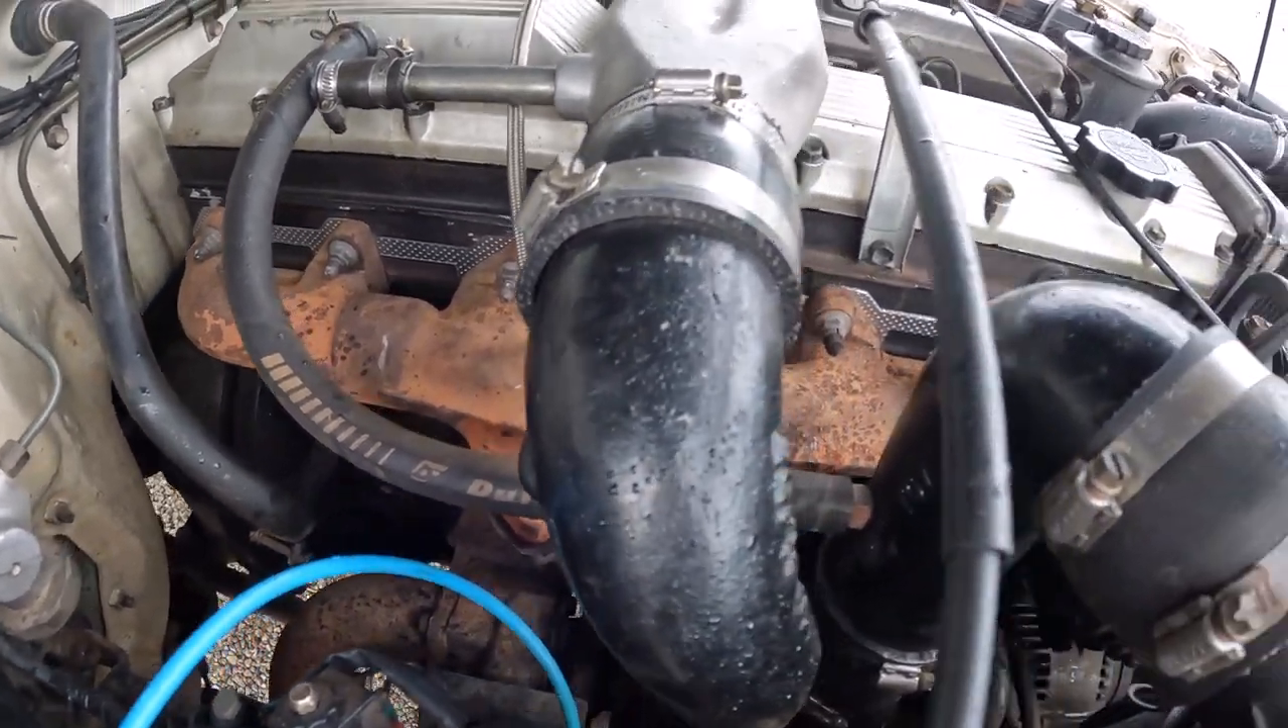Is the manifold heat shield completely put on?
No.